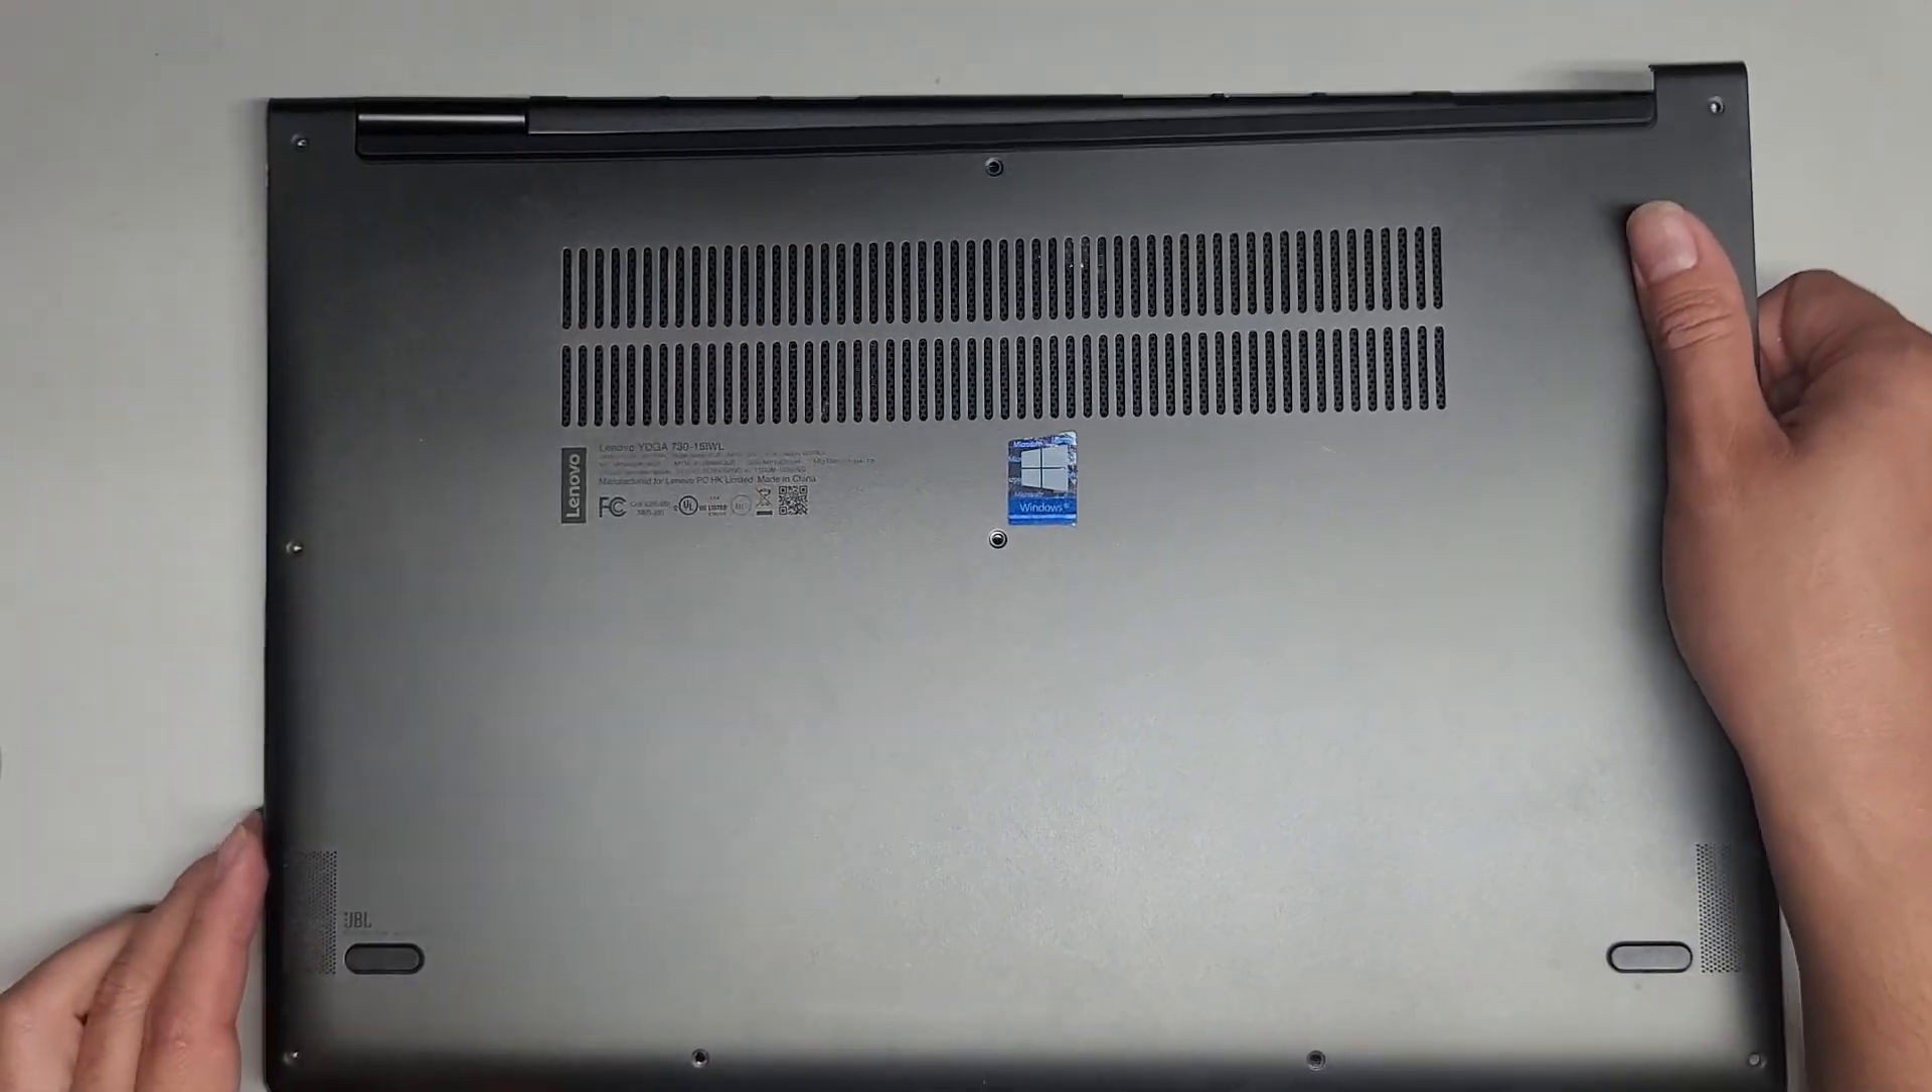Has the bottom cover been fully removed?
No.